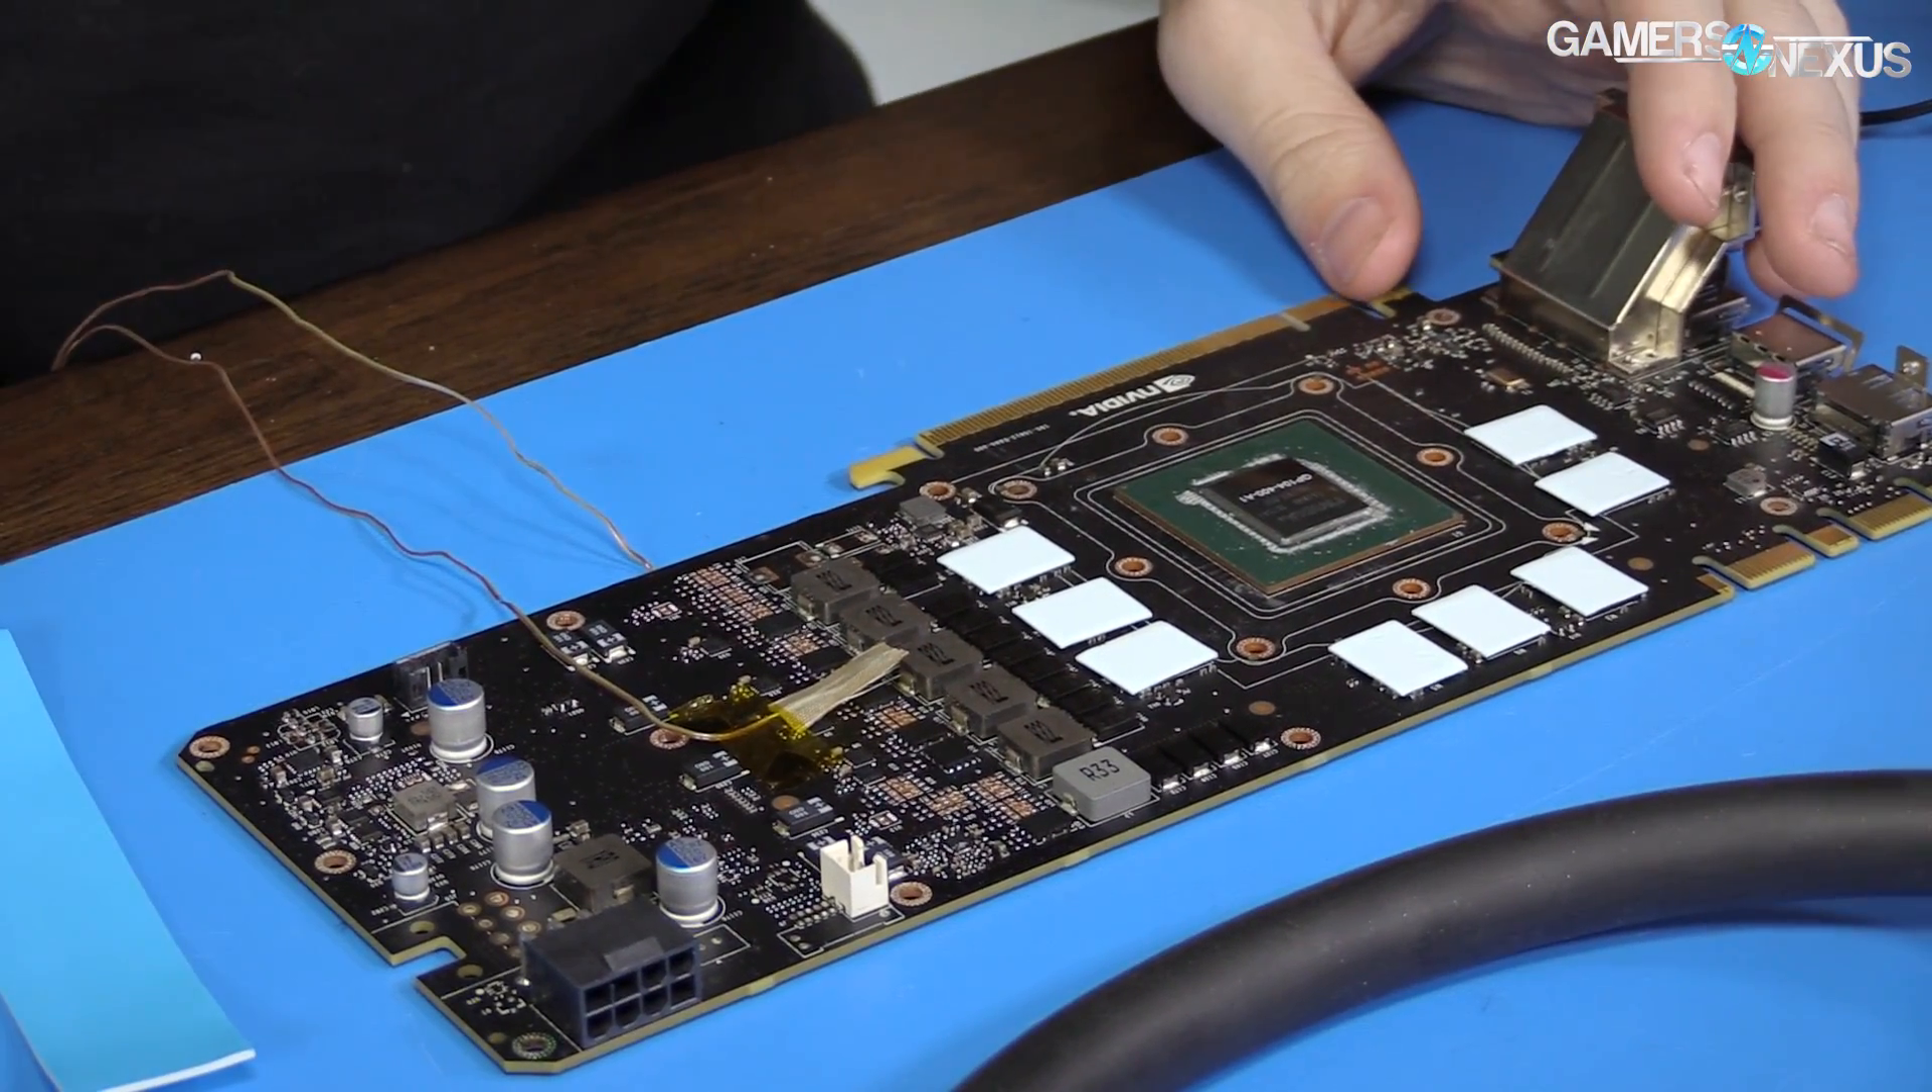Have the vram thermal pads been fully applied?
Yes.